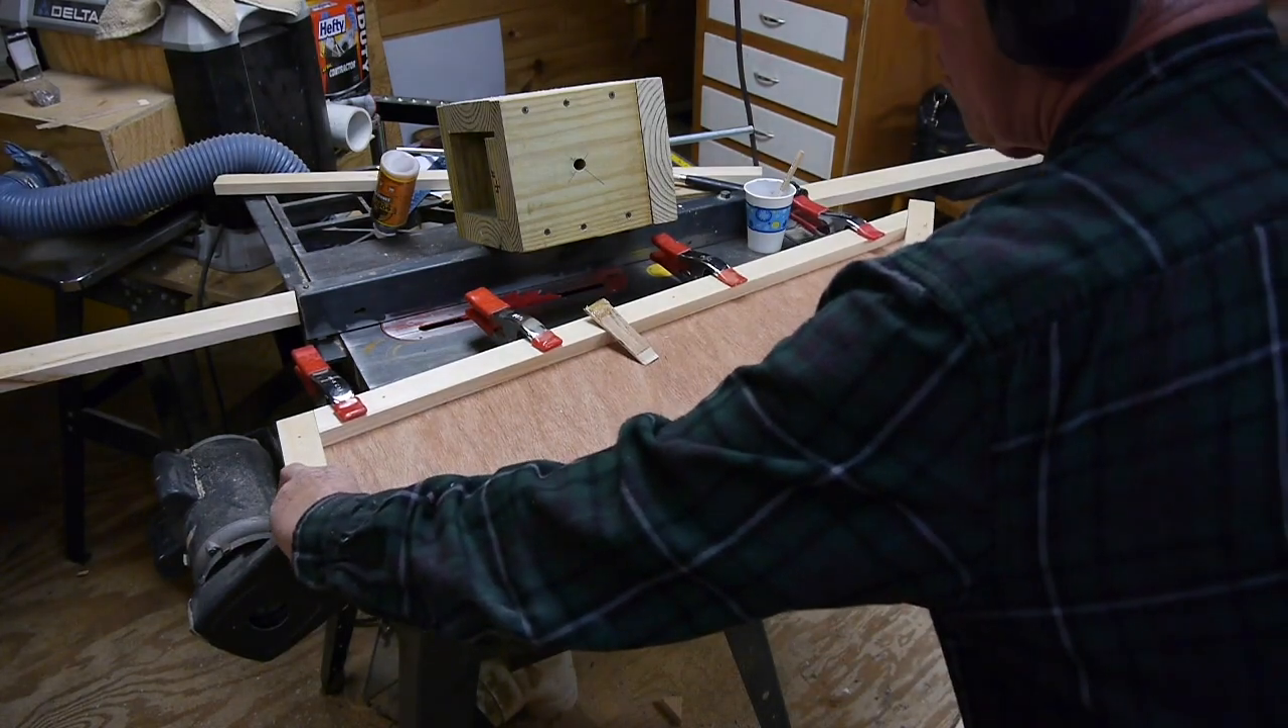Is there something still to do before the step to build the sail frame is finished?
Yes.